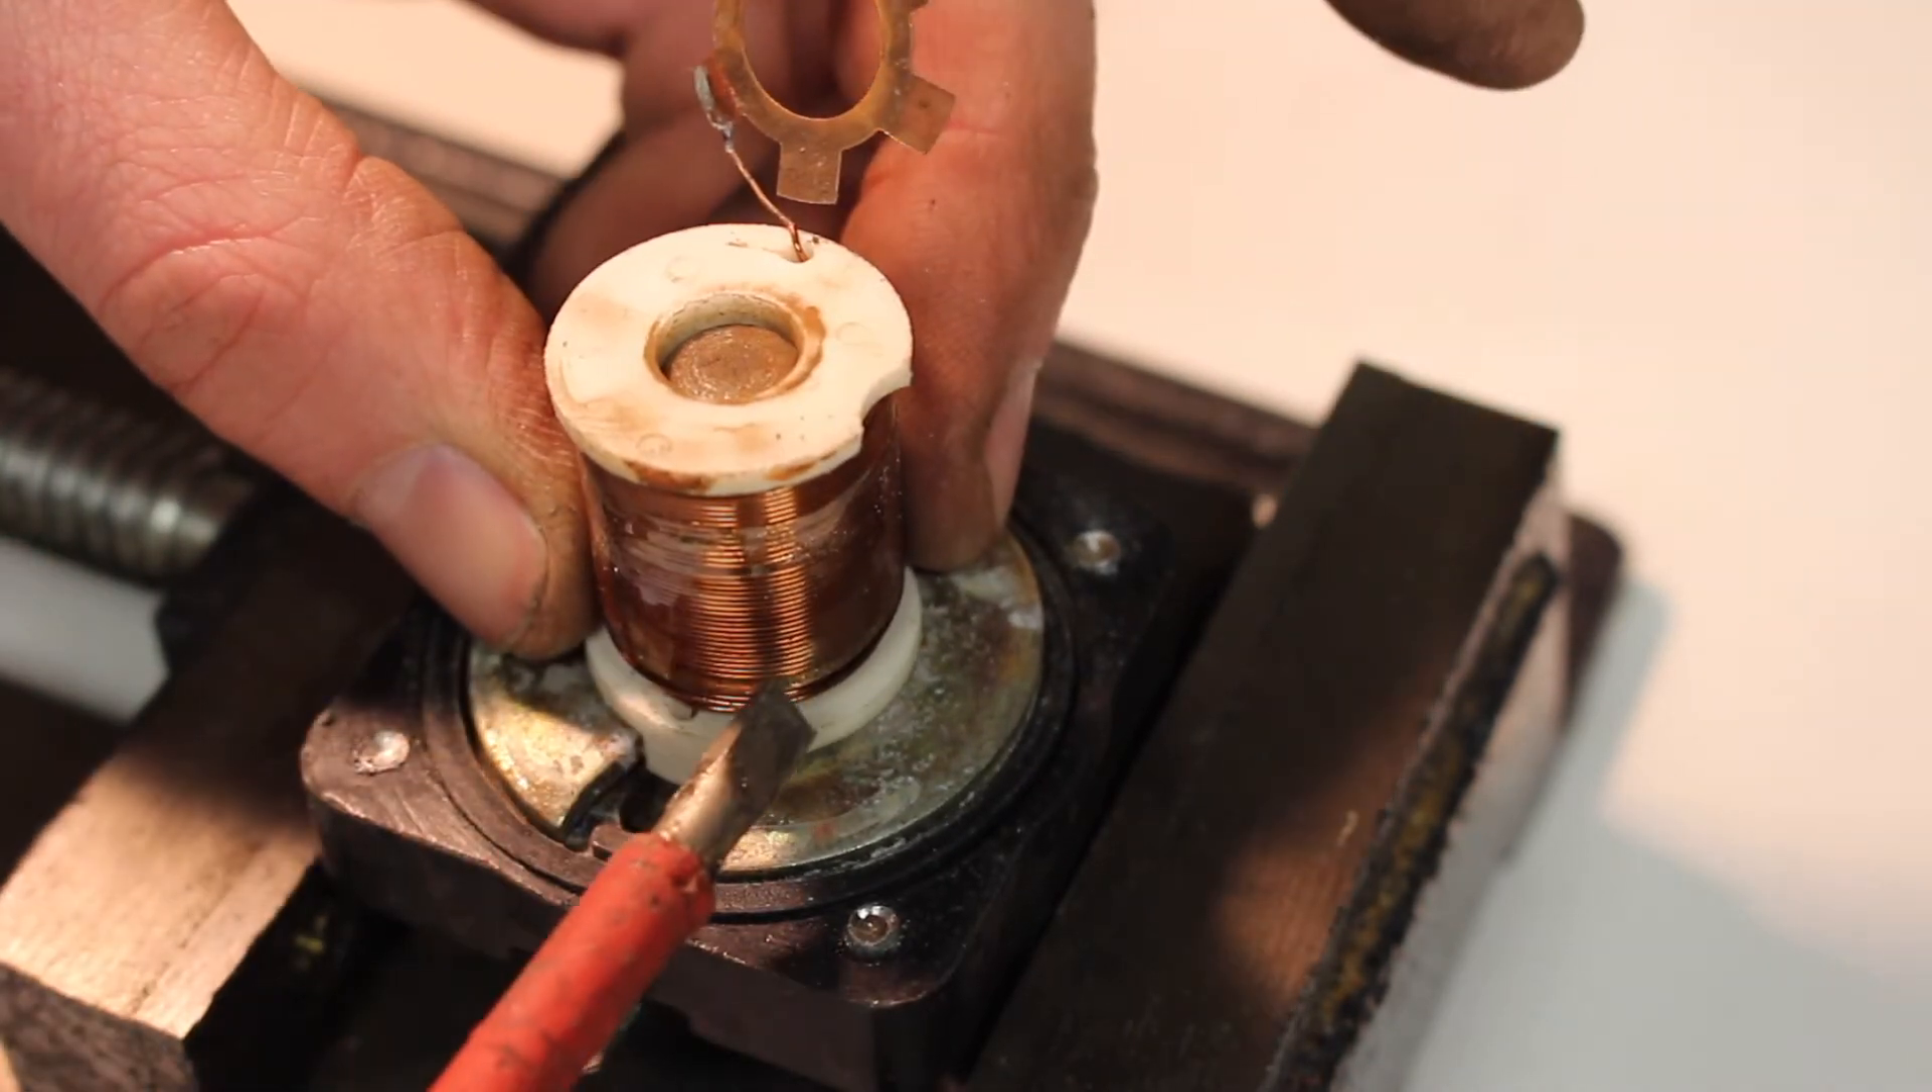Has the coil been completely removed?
No.